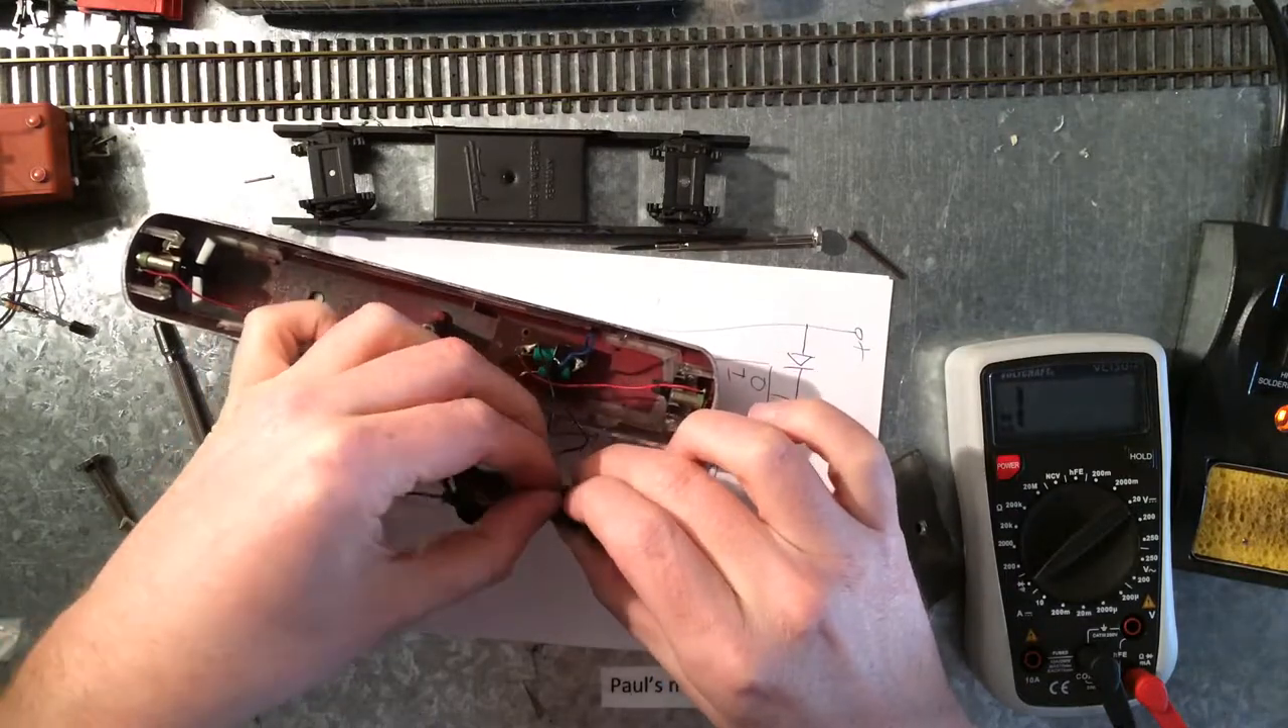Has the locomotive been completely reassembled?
No.